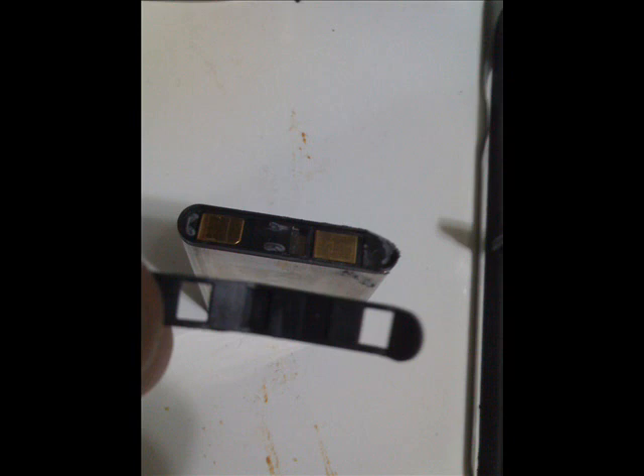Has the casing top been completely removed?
Yes.